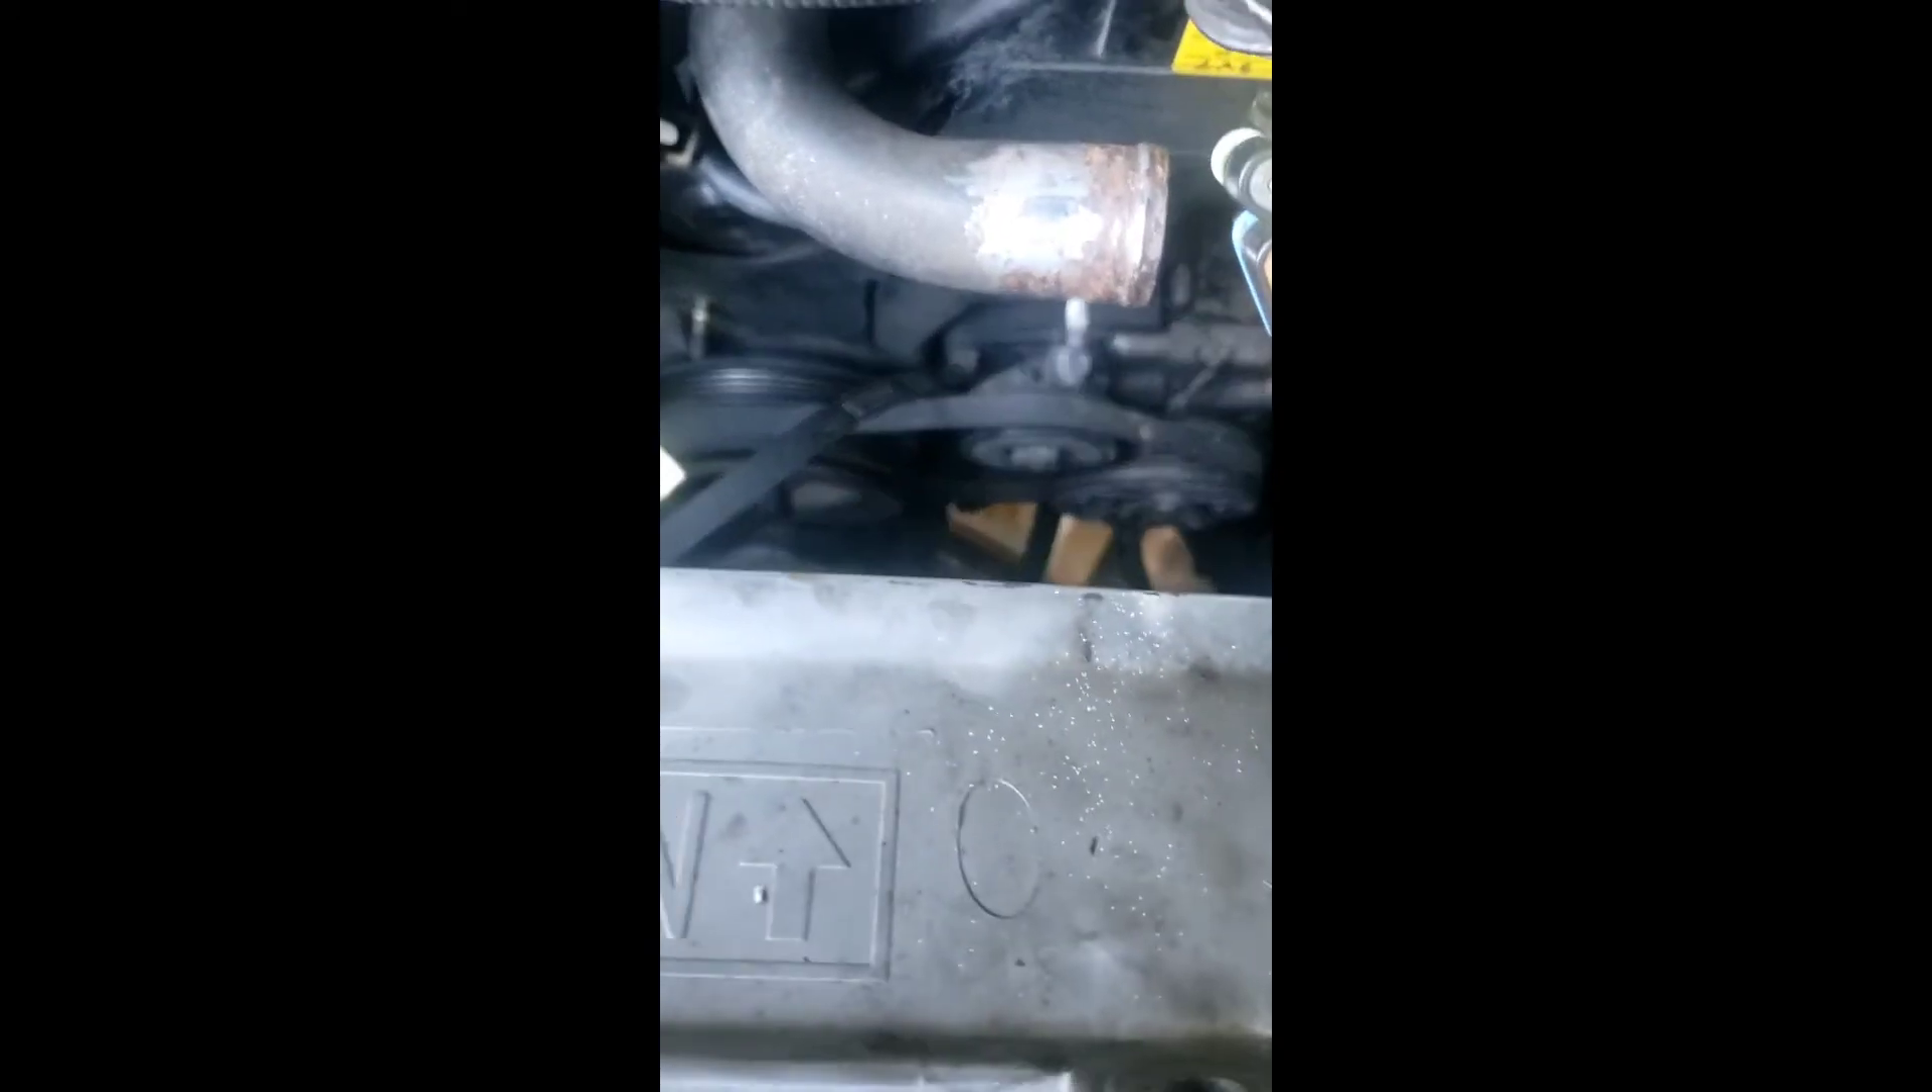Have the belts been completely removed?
No.